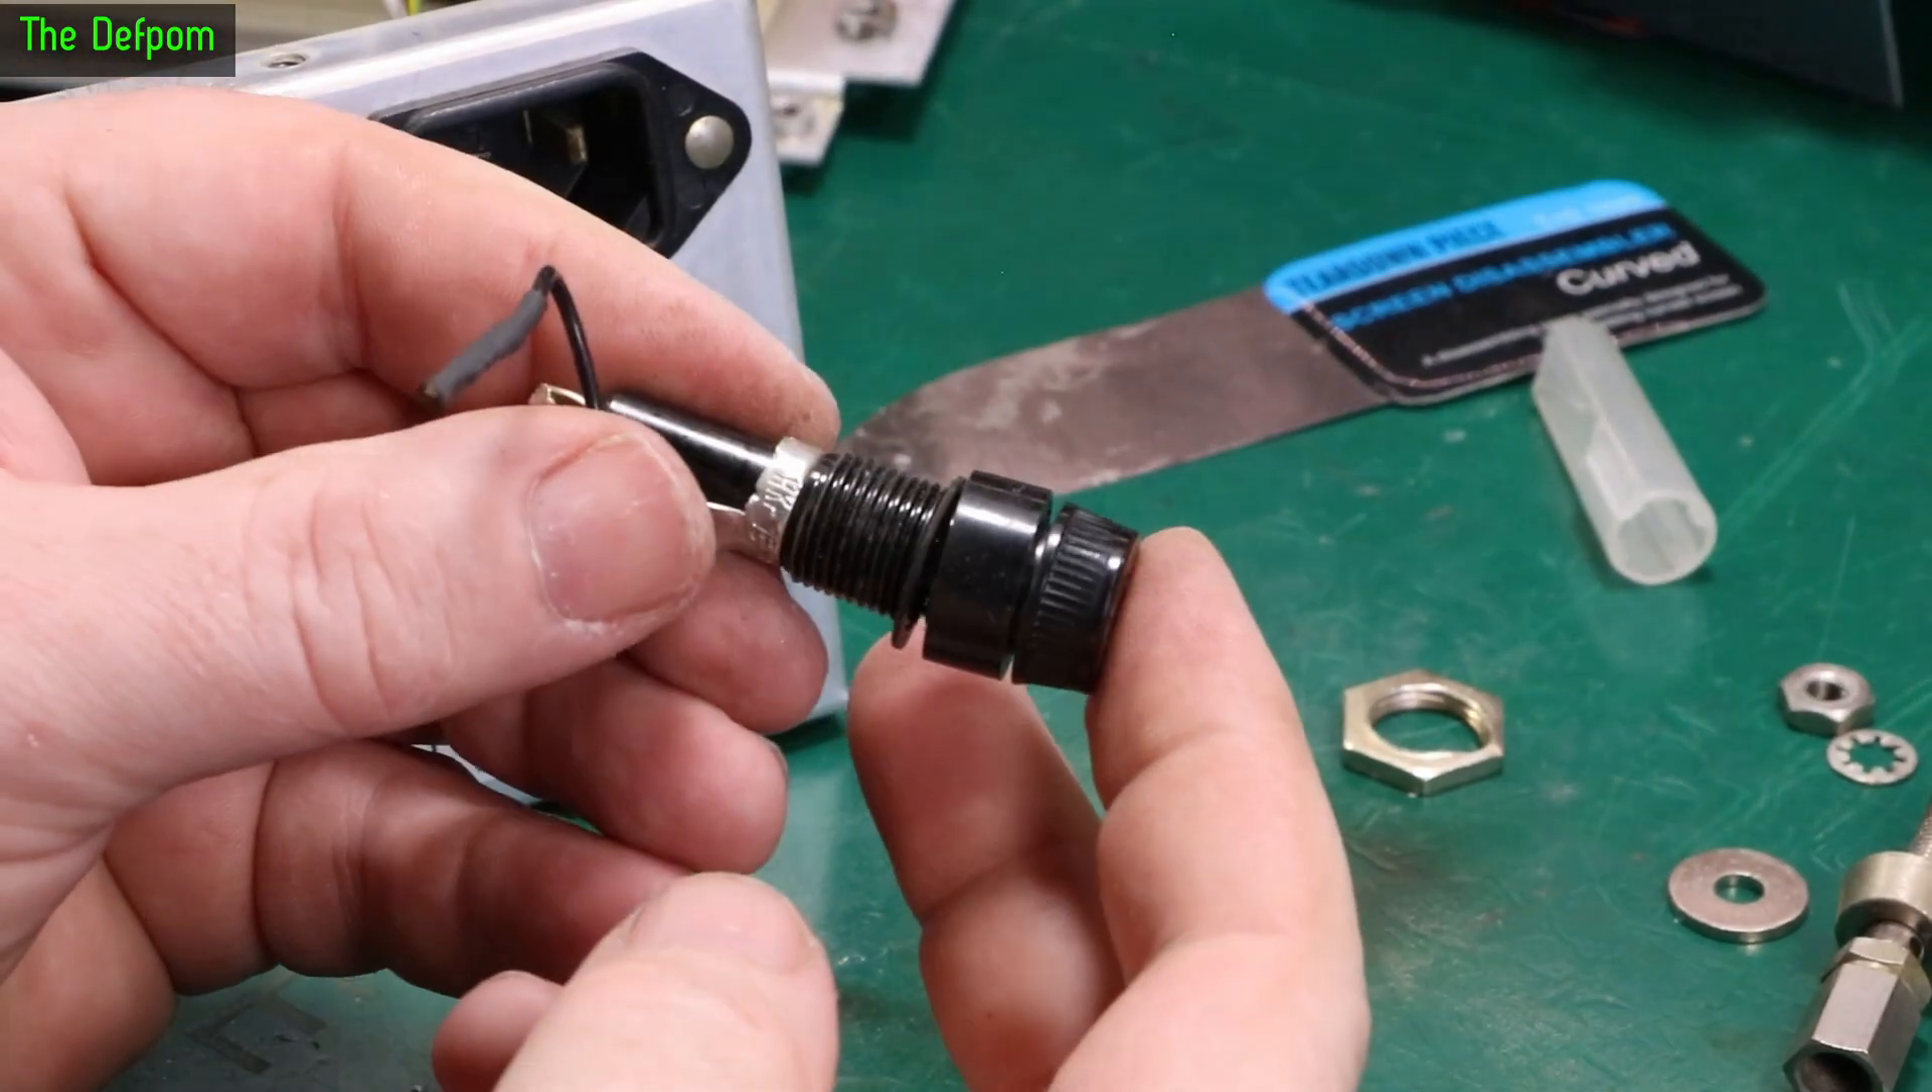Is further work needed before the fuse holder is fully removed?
No.